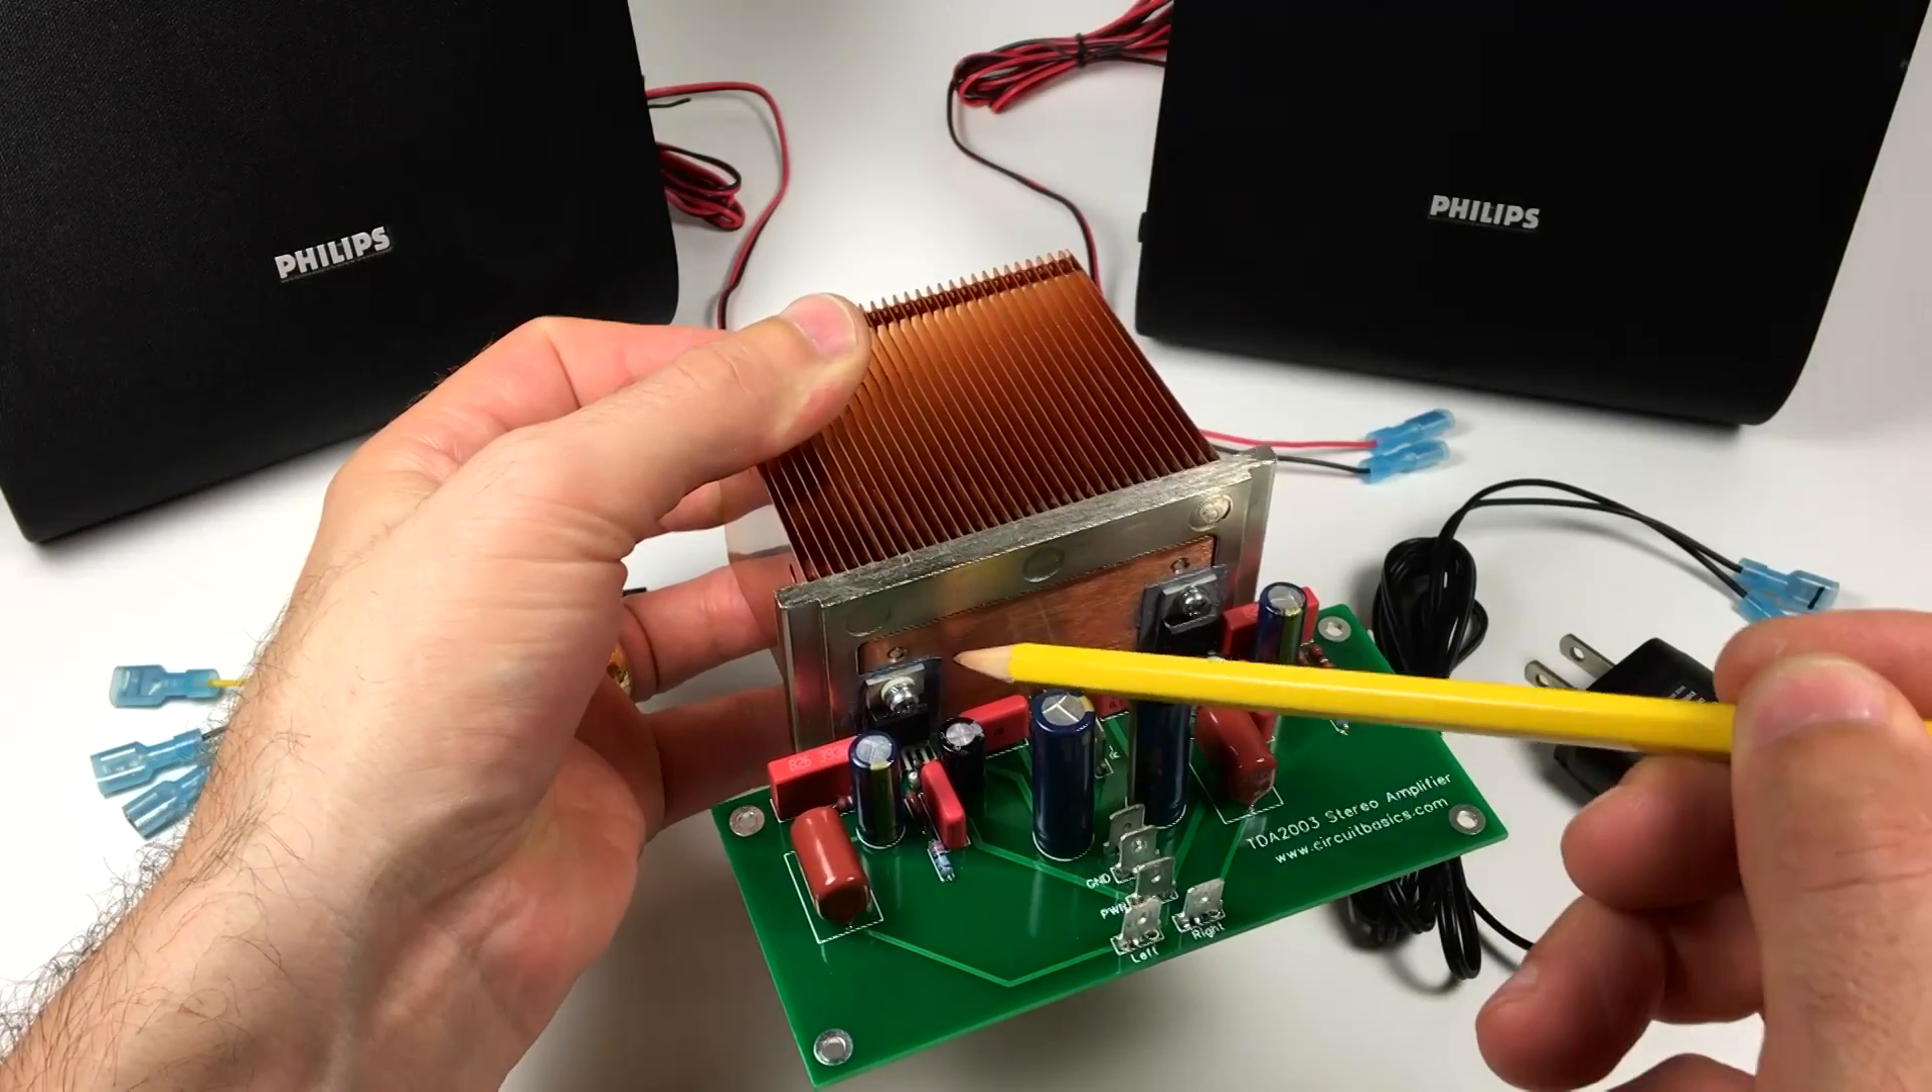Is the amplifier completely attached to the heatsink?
Yes.